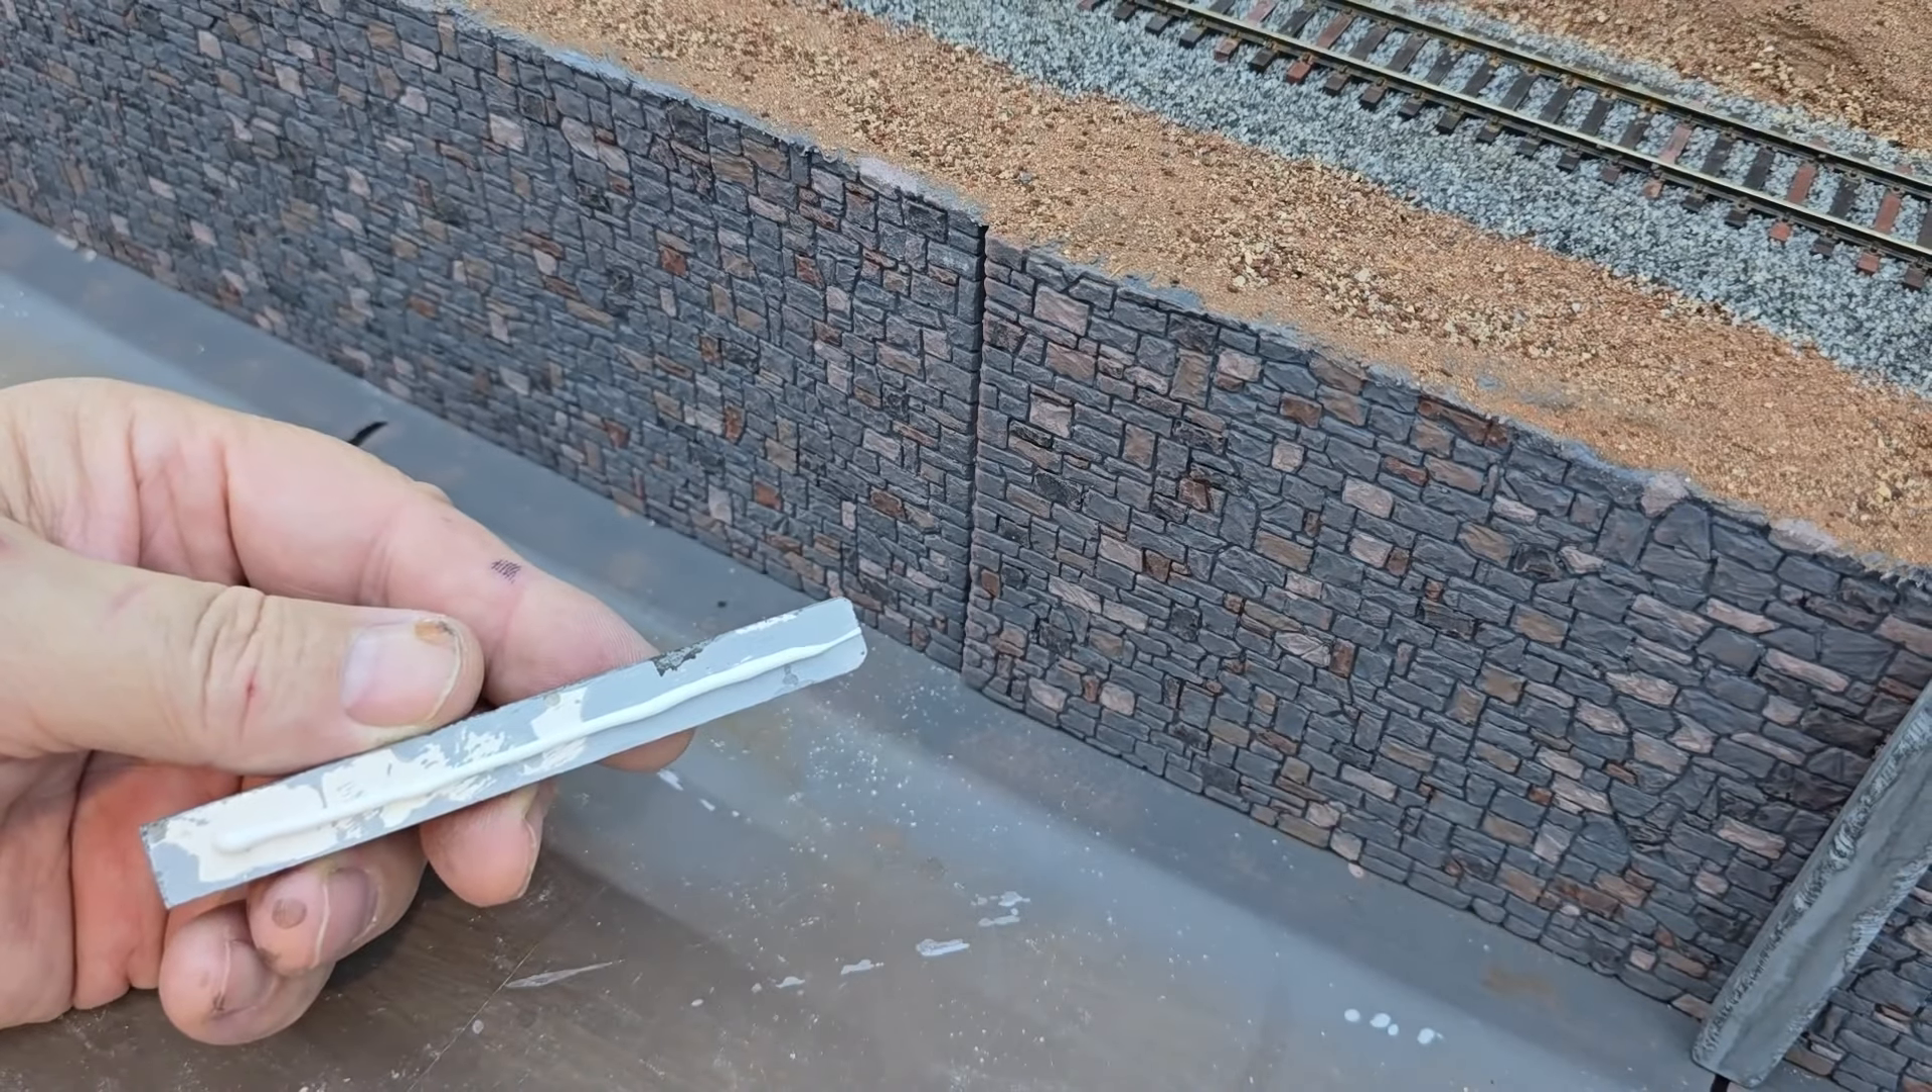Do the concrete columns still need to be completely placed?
Yes.